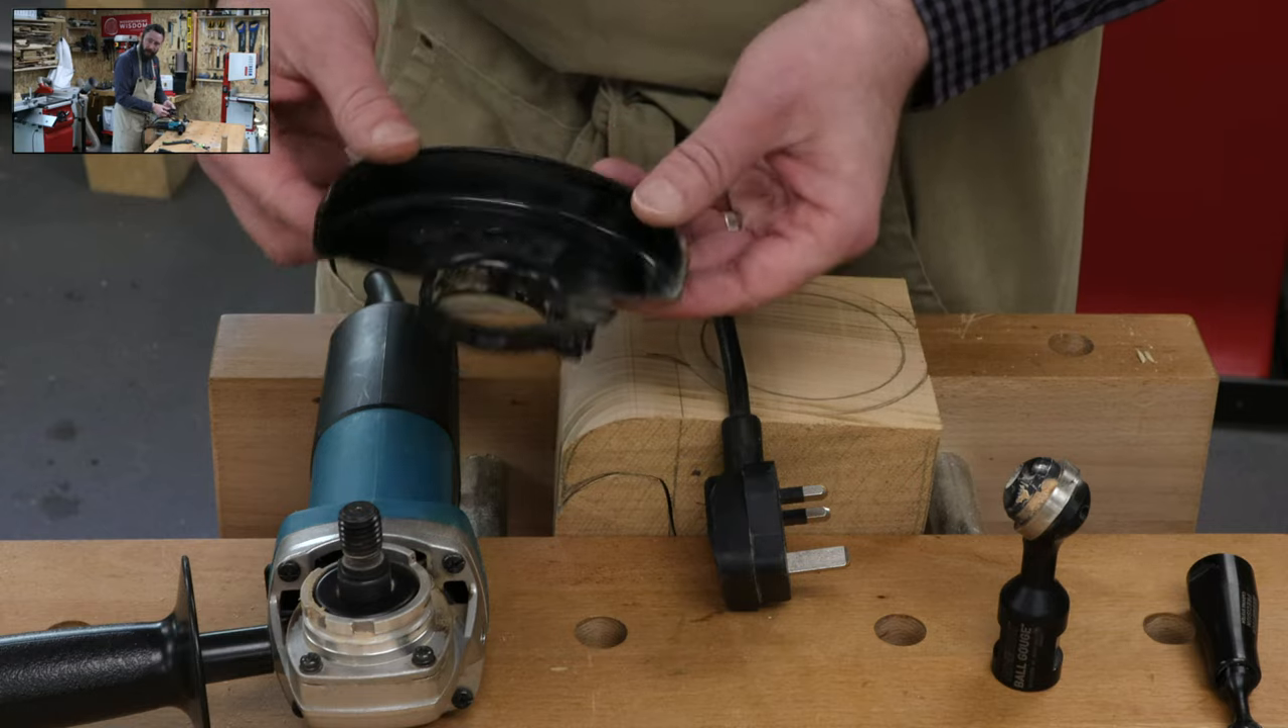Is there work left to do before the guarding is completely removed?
No.